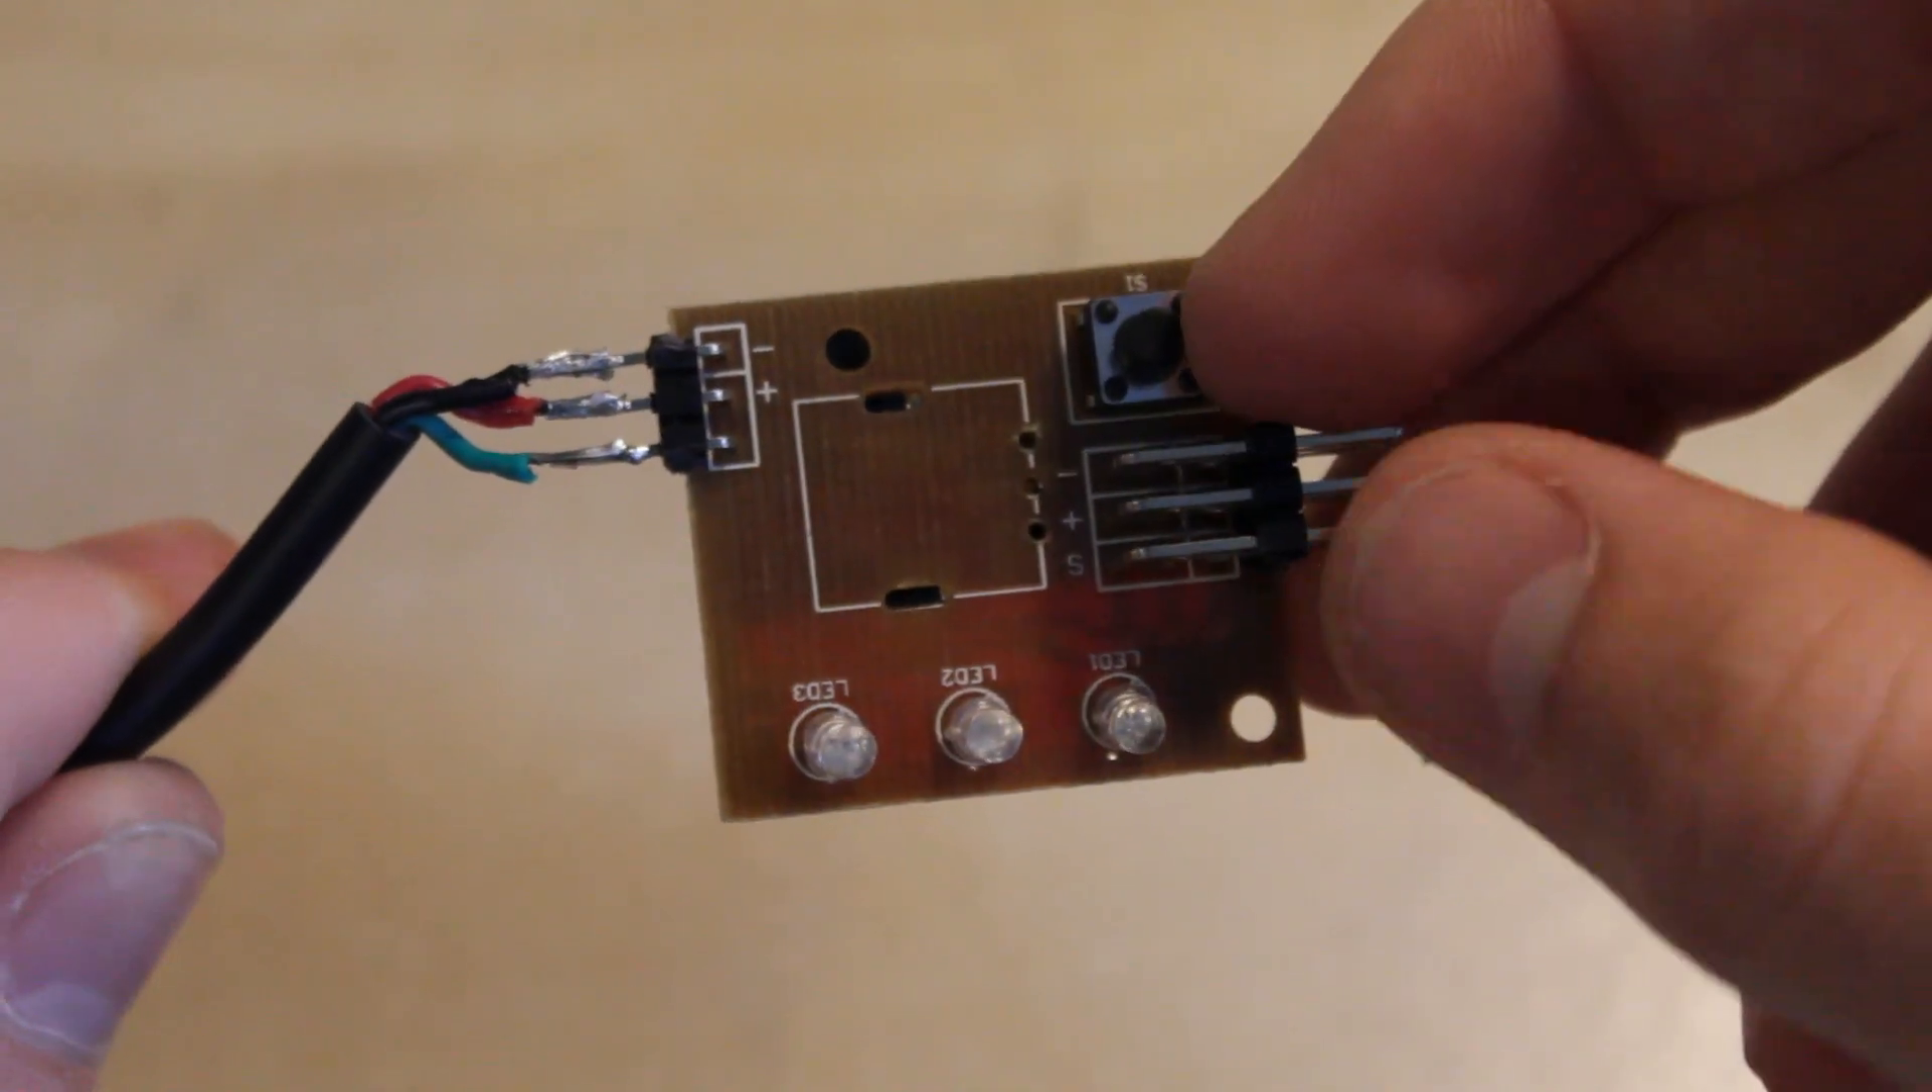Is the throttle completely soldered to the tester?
Yes.